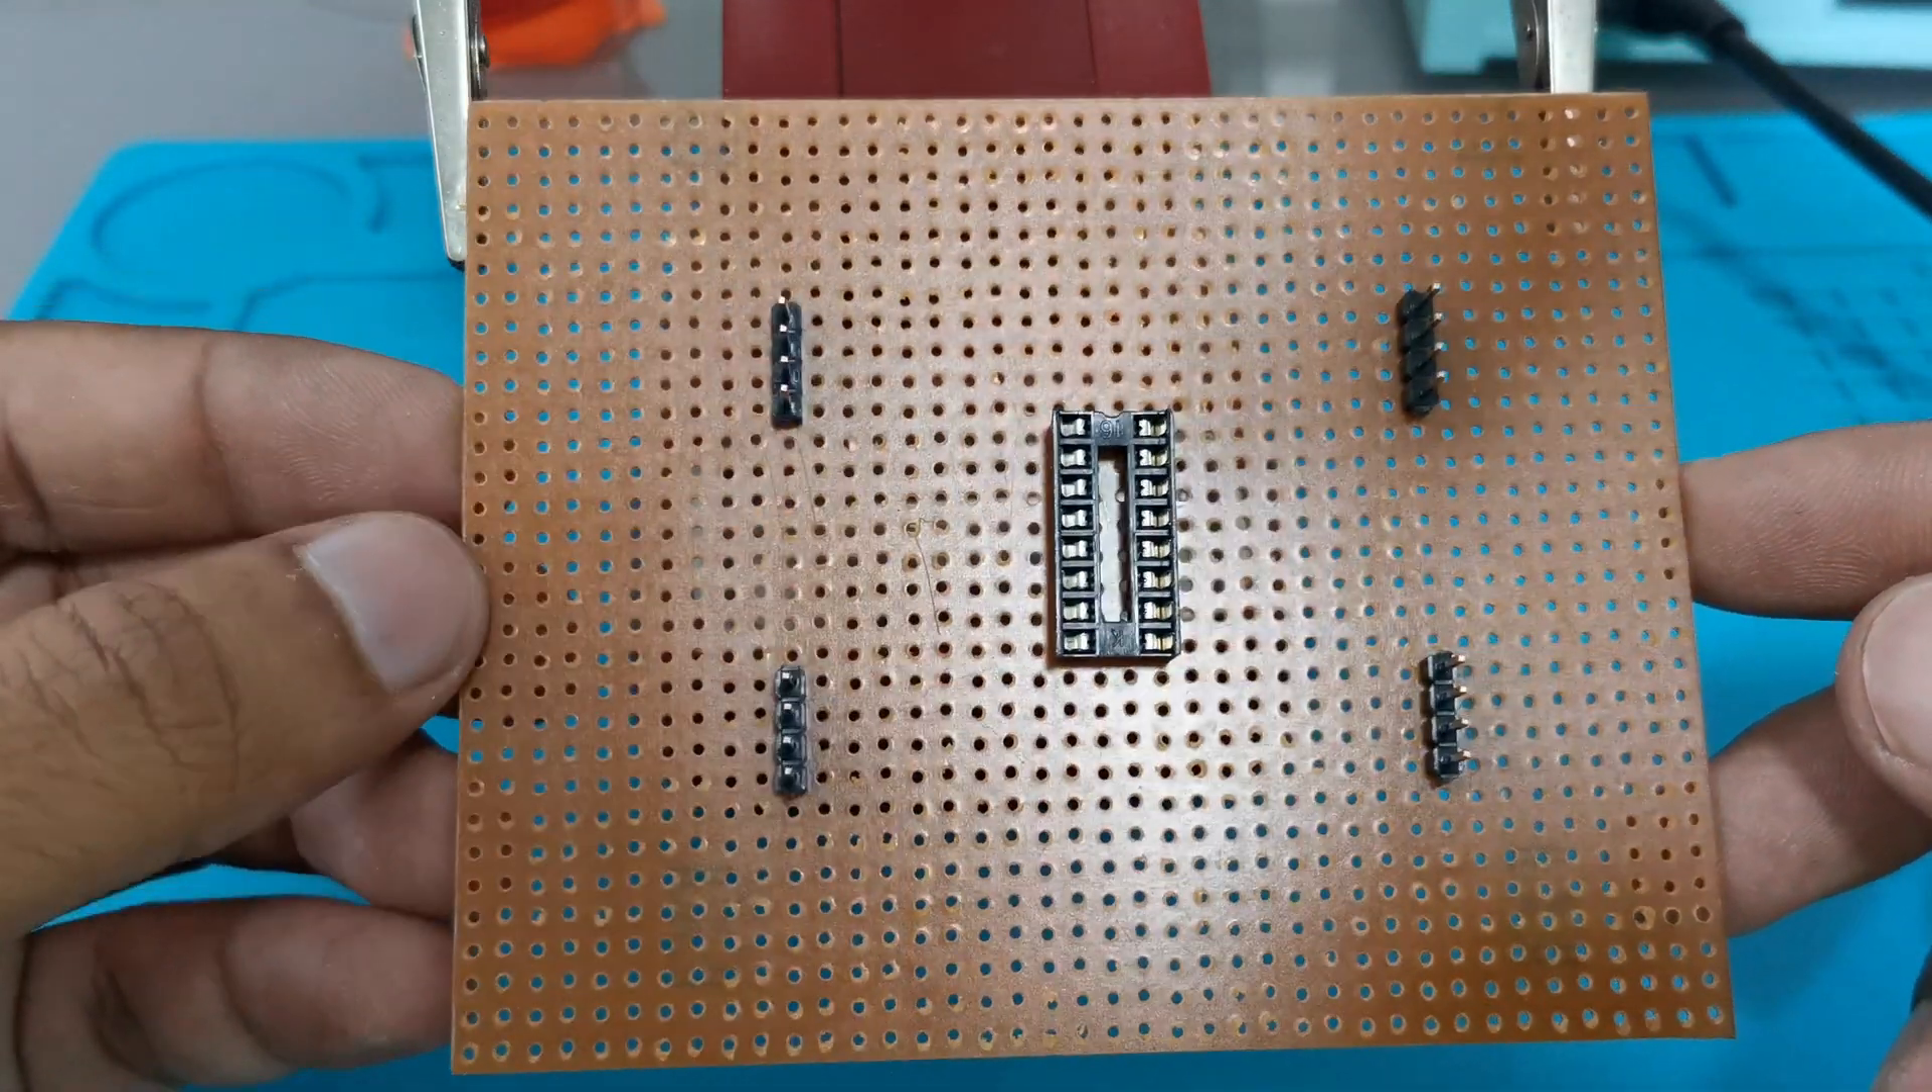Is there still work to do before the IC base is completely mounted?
No.